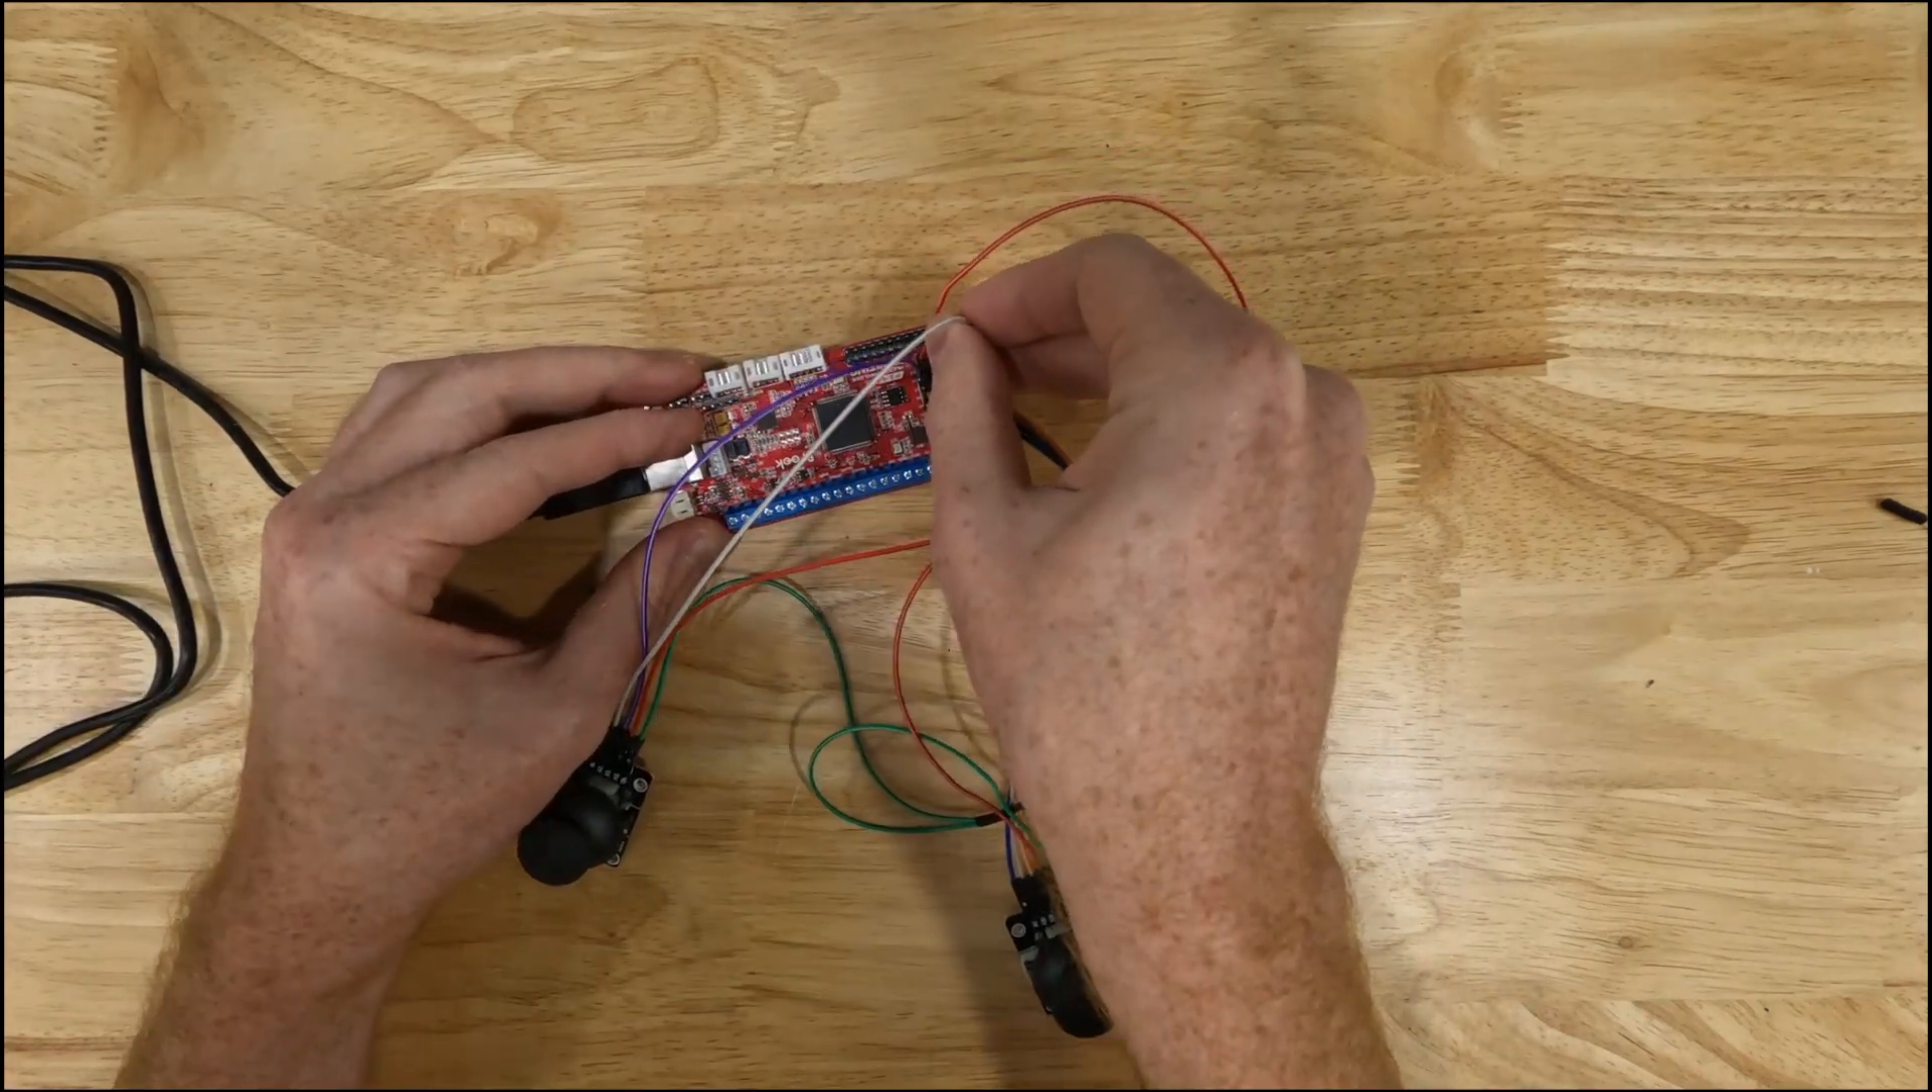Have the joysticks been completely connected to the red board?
No.